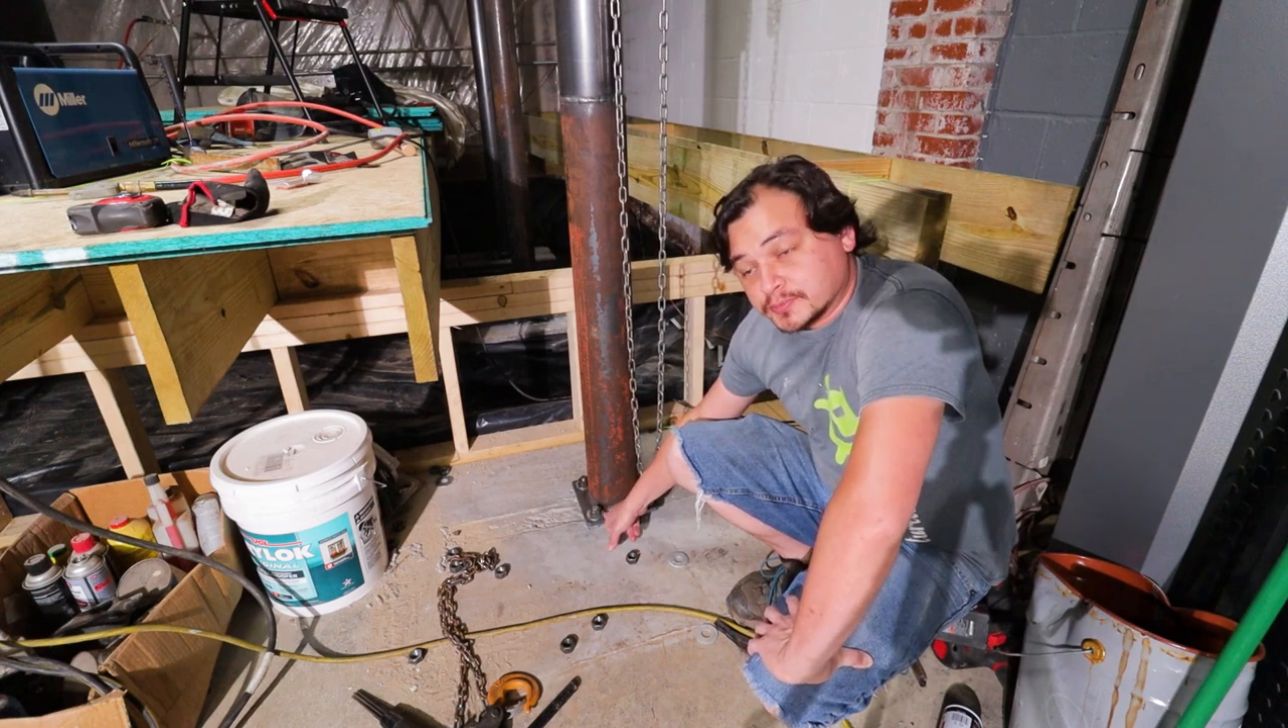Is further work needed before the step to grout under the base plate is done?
Yes.